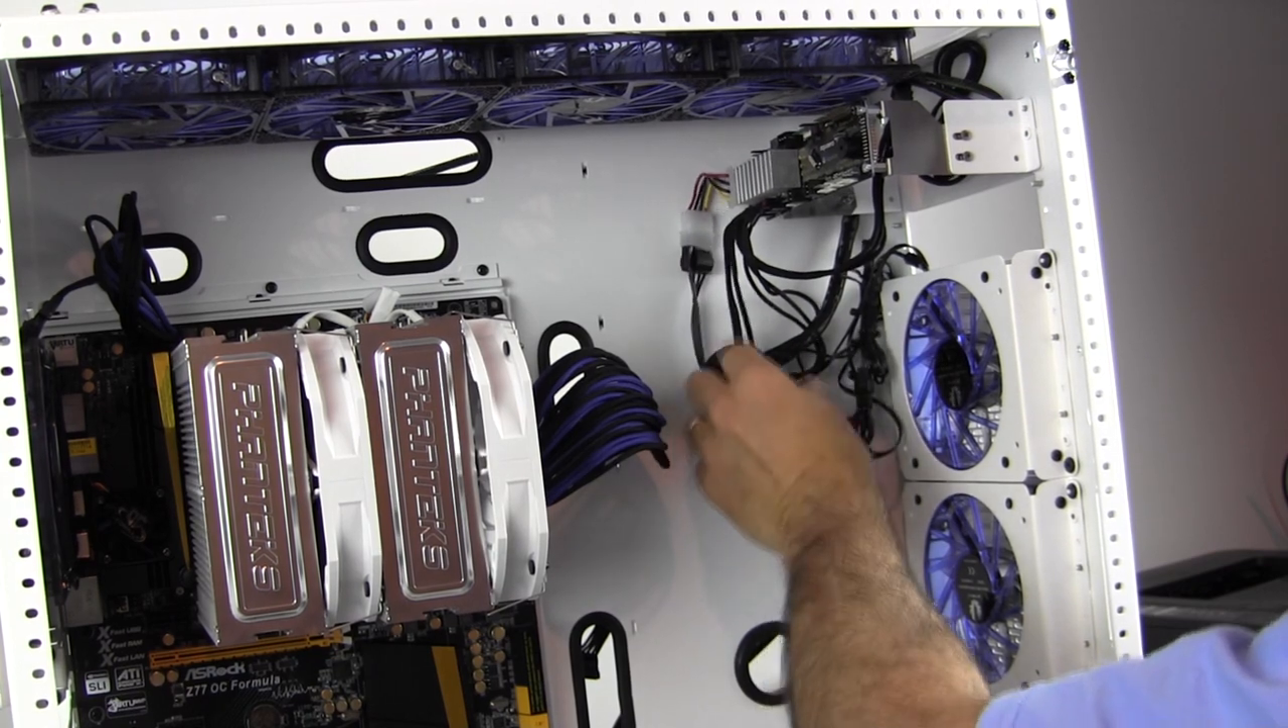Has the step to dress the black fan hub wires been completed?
No.